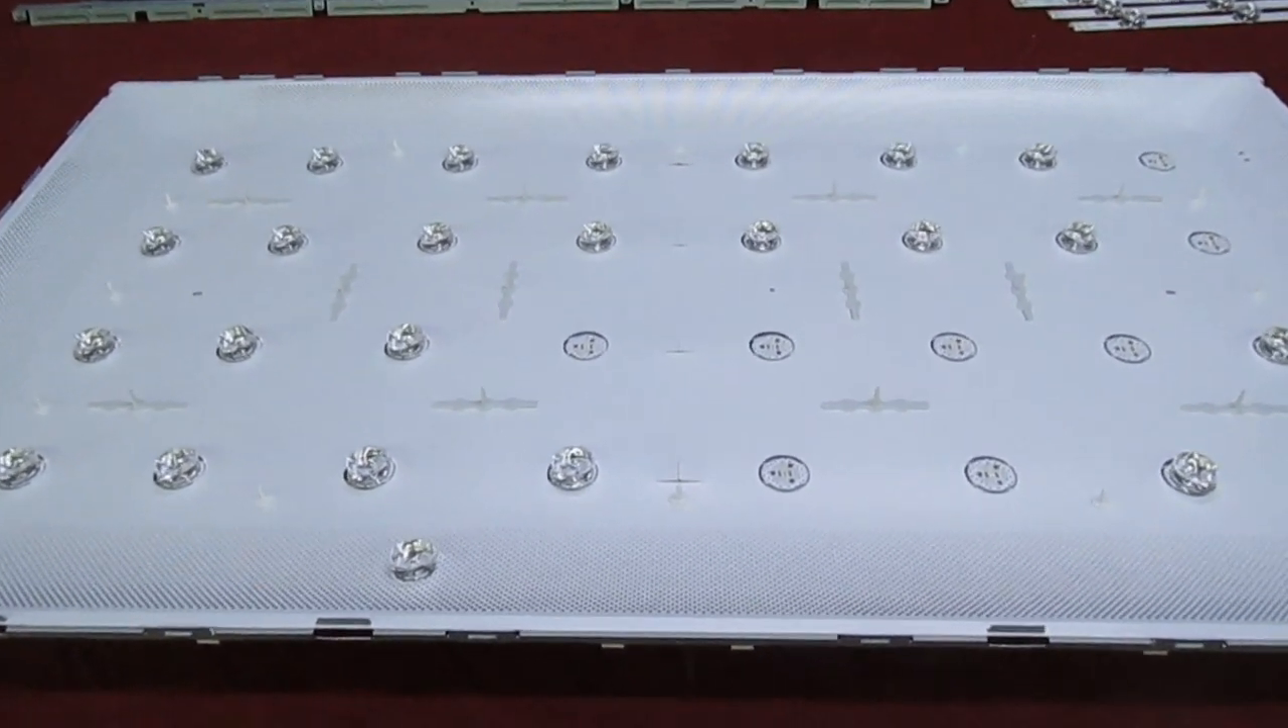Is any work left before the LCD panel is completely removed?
No.